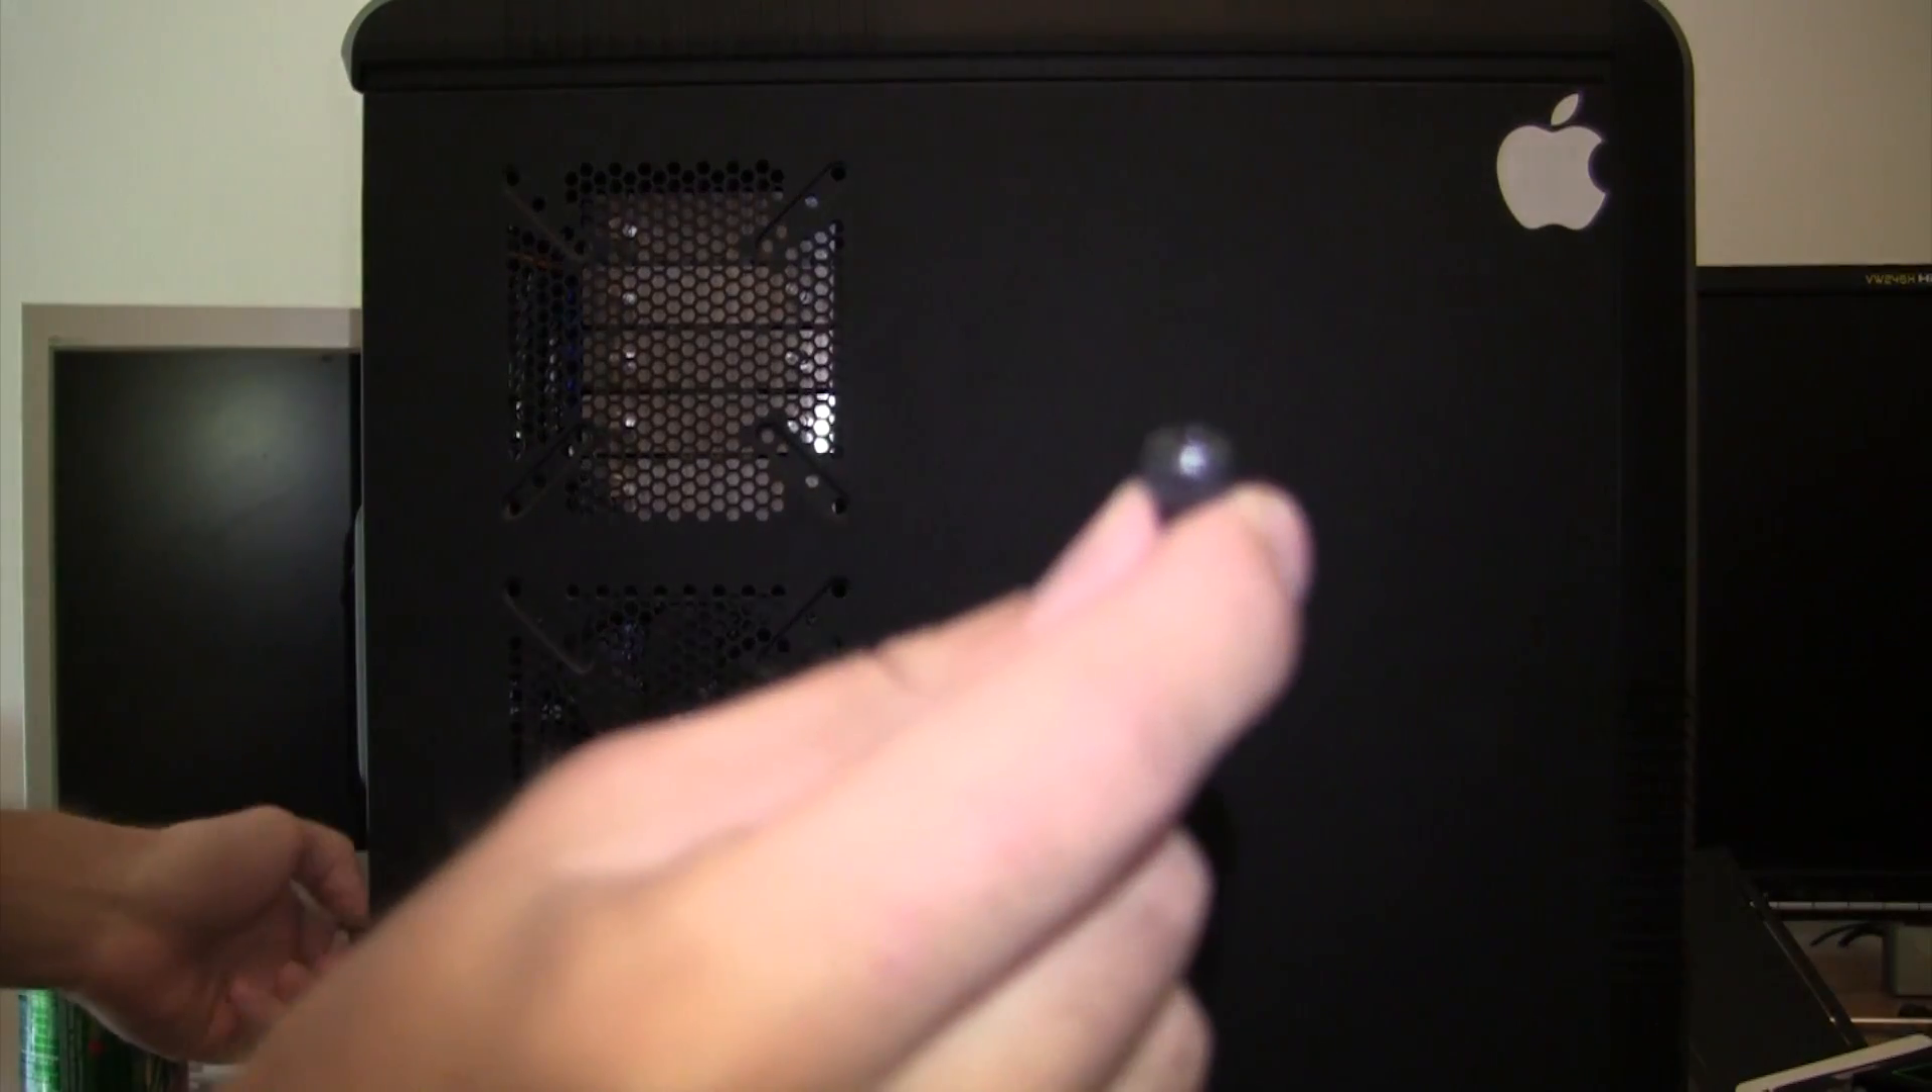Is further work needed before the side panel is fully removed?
Yes.